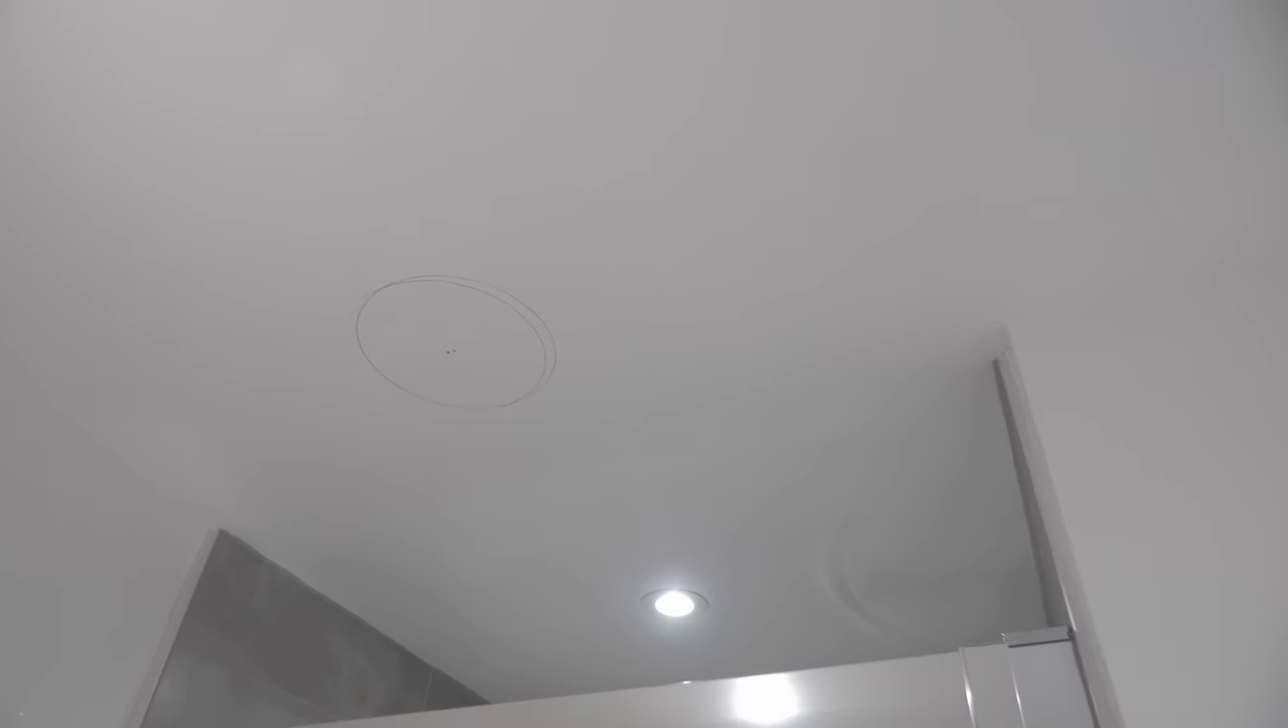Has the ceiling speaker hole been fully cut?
No.